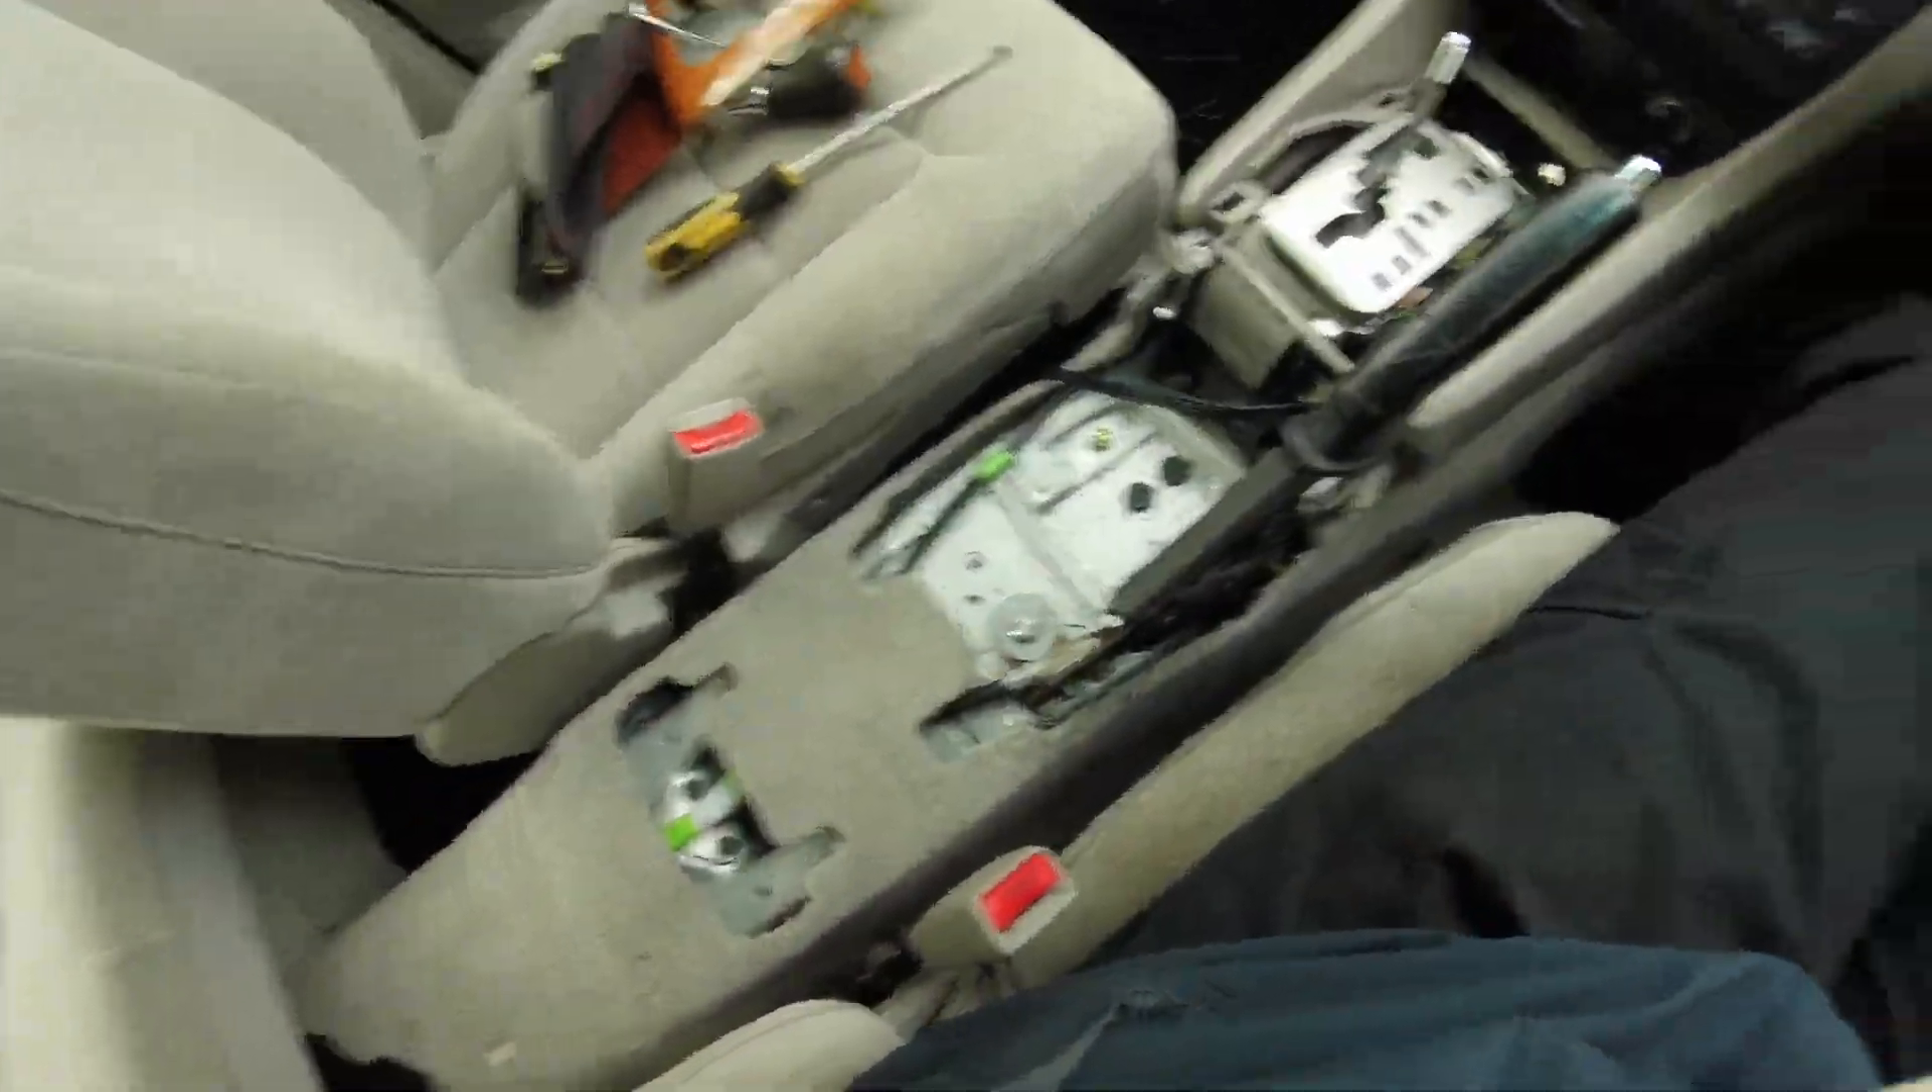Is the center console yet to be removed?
No.